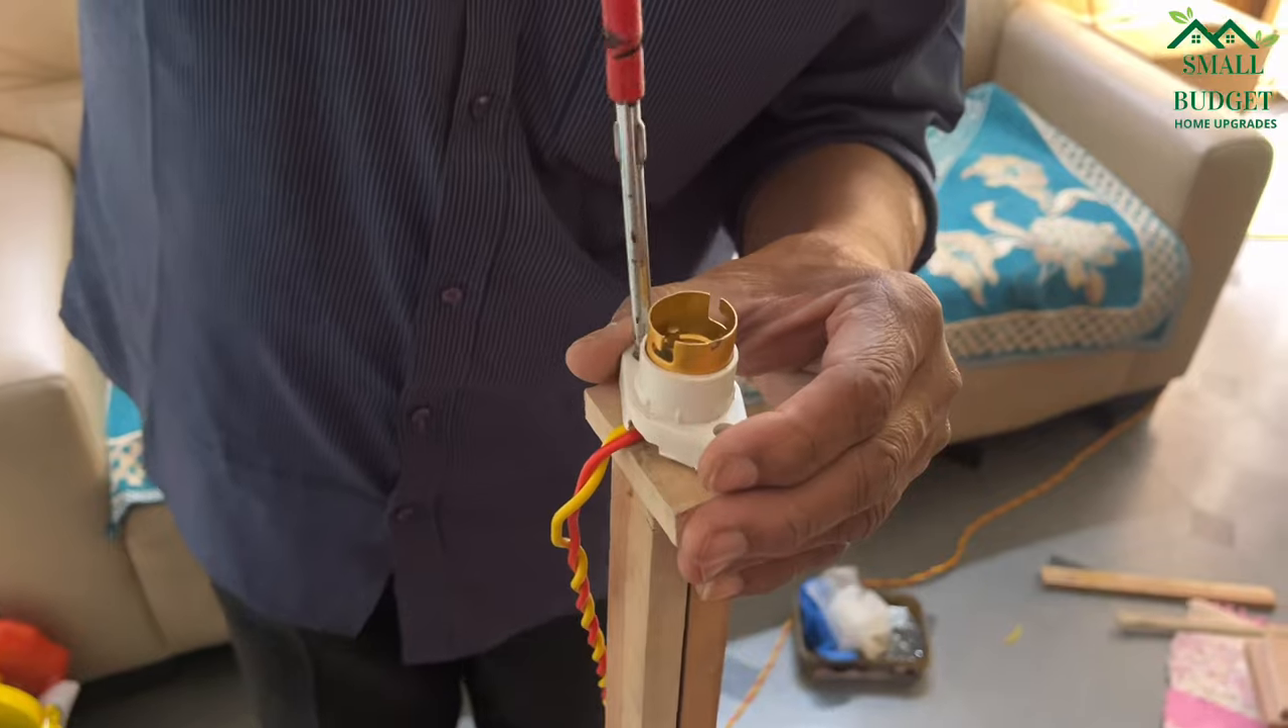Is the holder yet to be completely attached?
Yes.